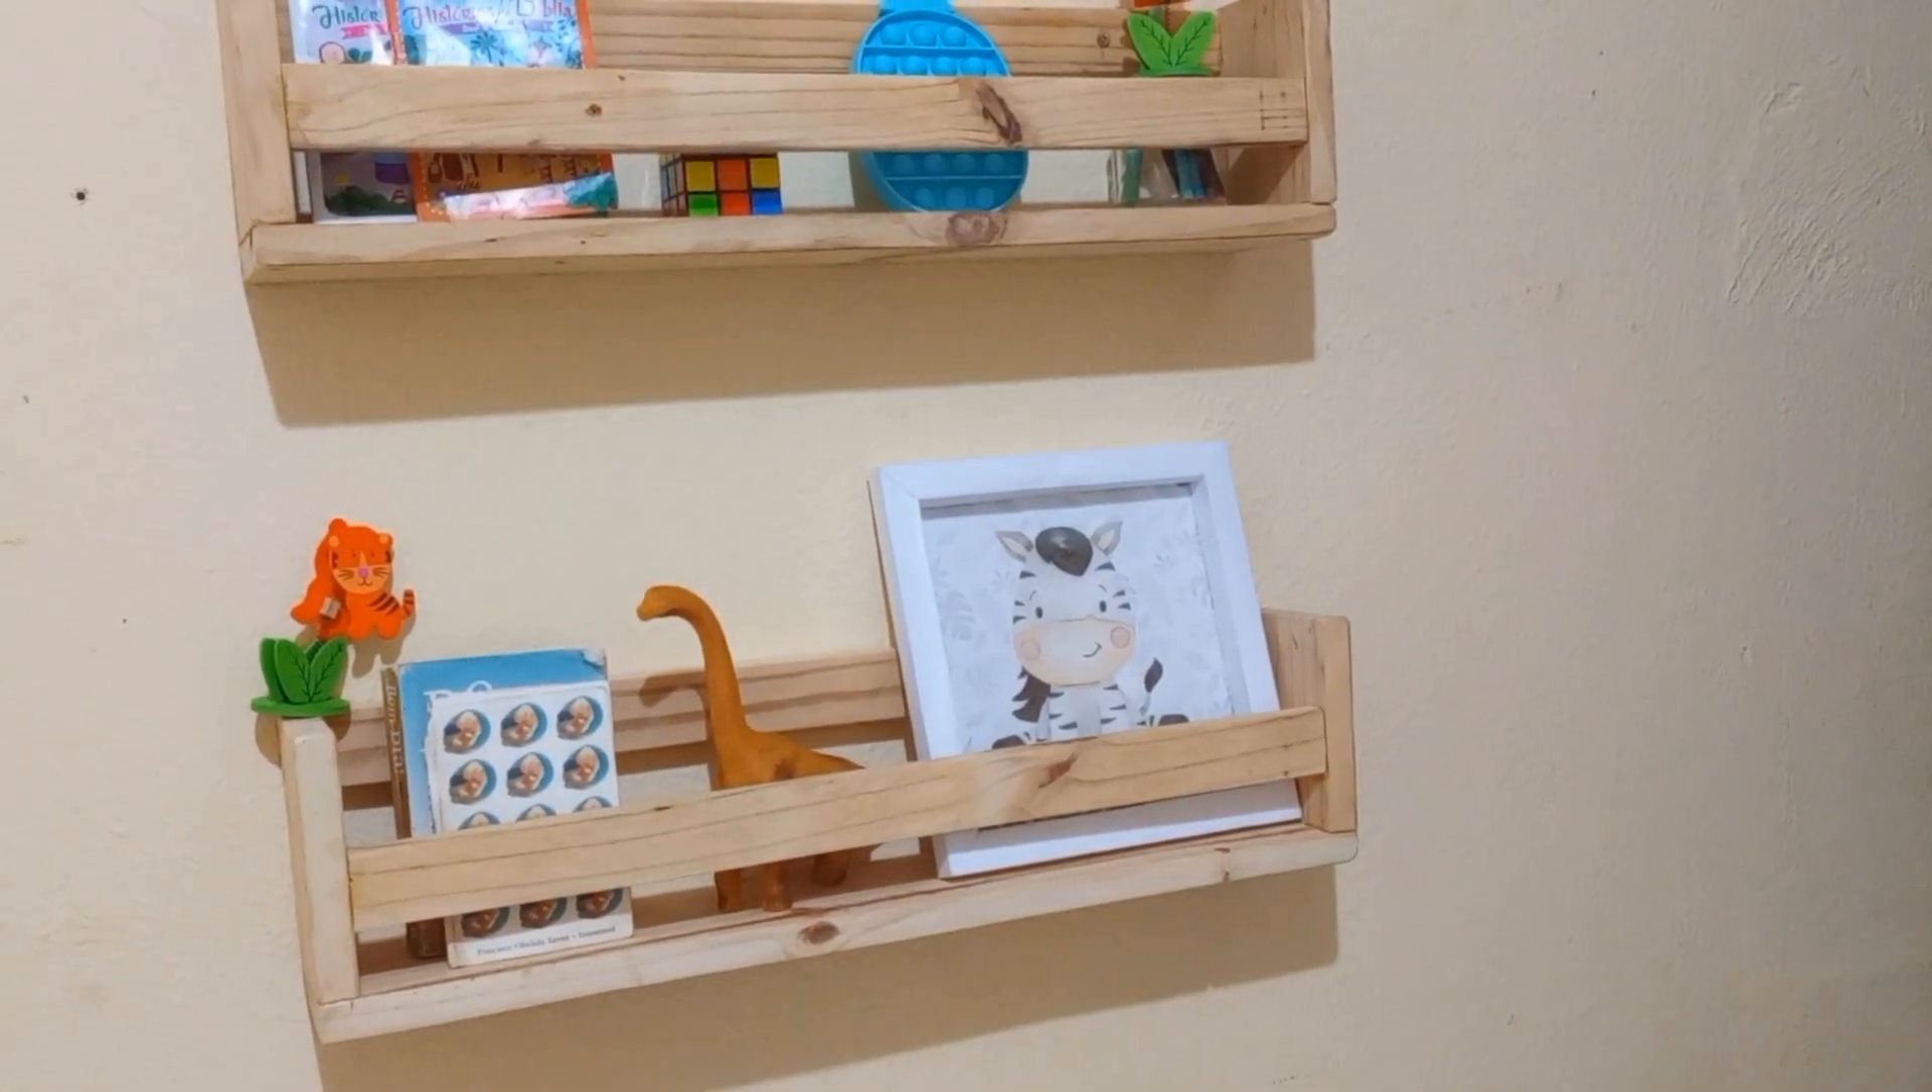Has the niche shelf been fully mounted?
Yes.